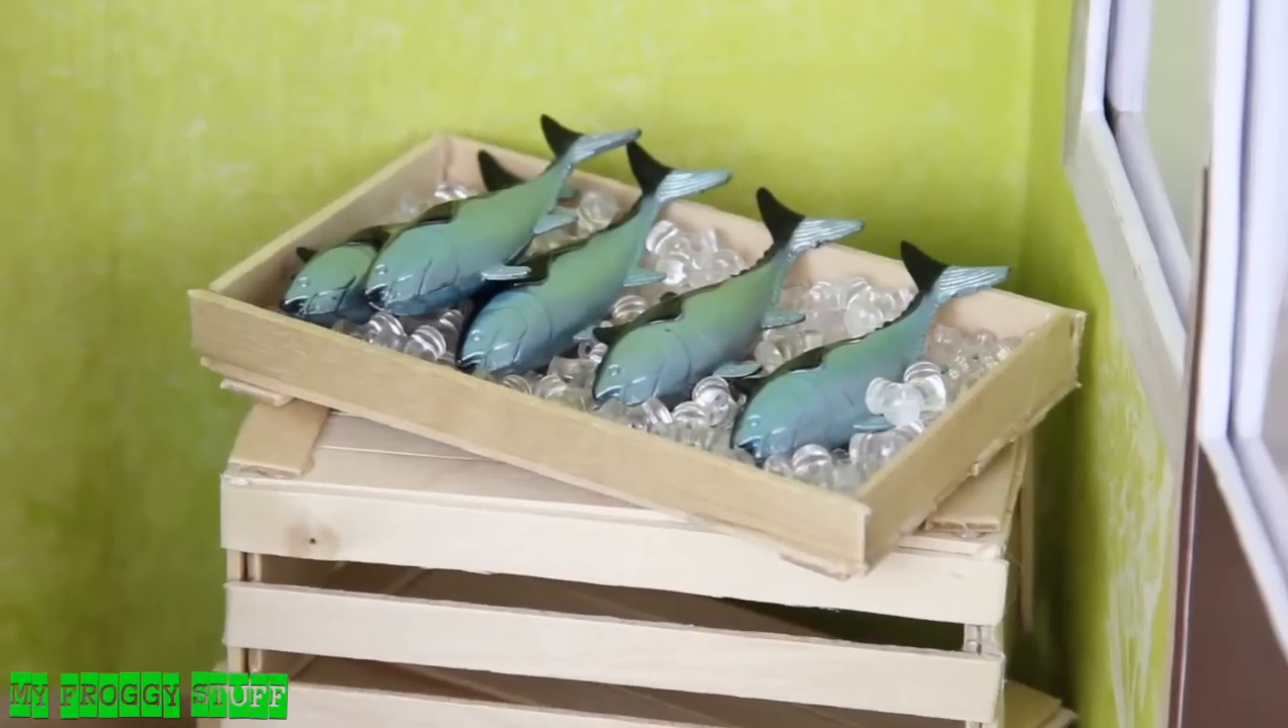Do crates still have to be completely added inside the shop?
No.